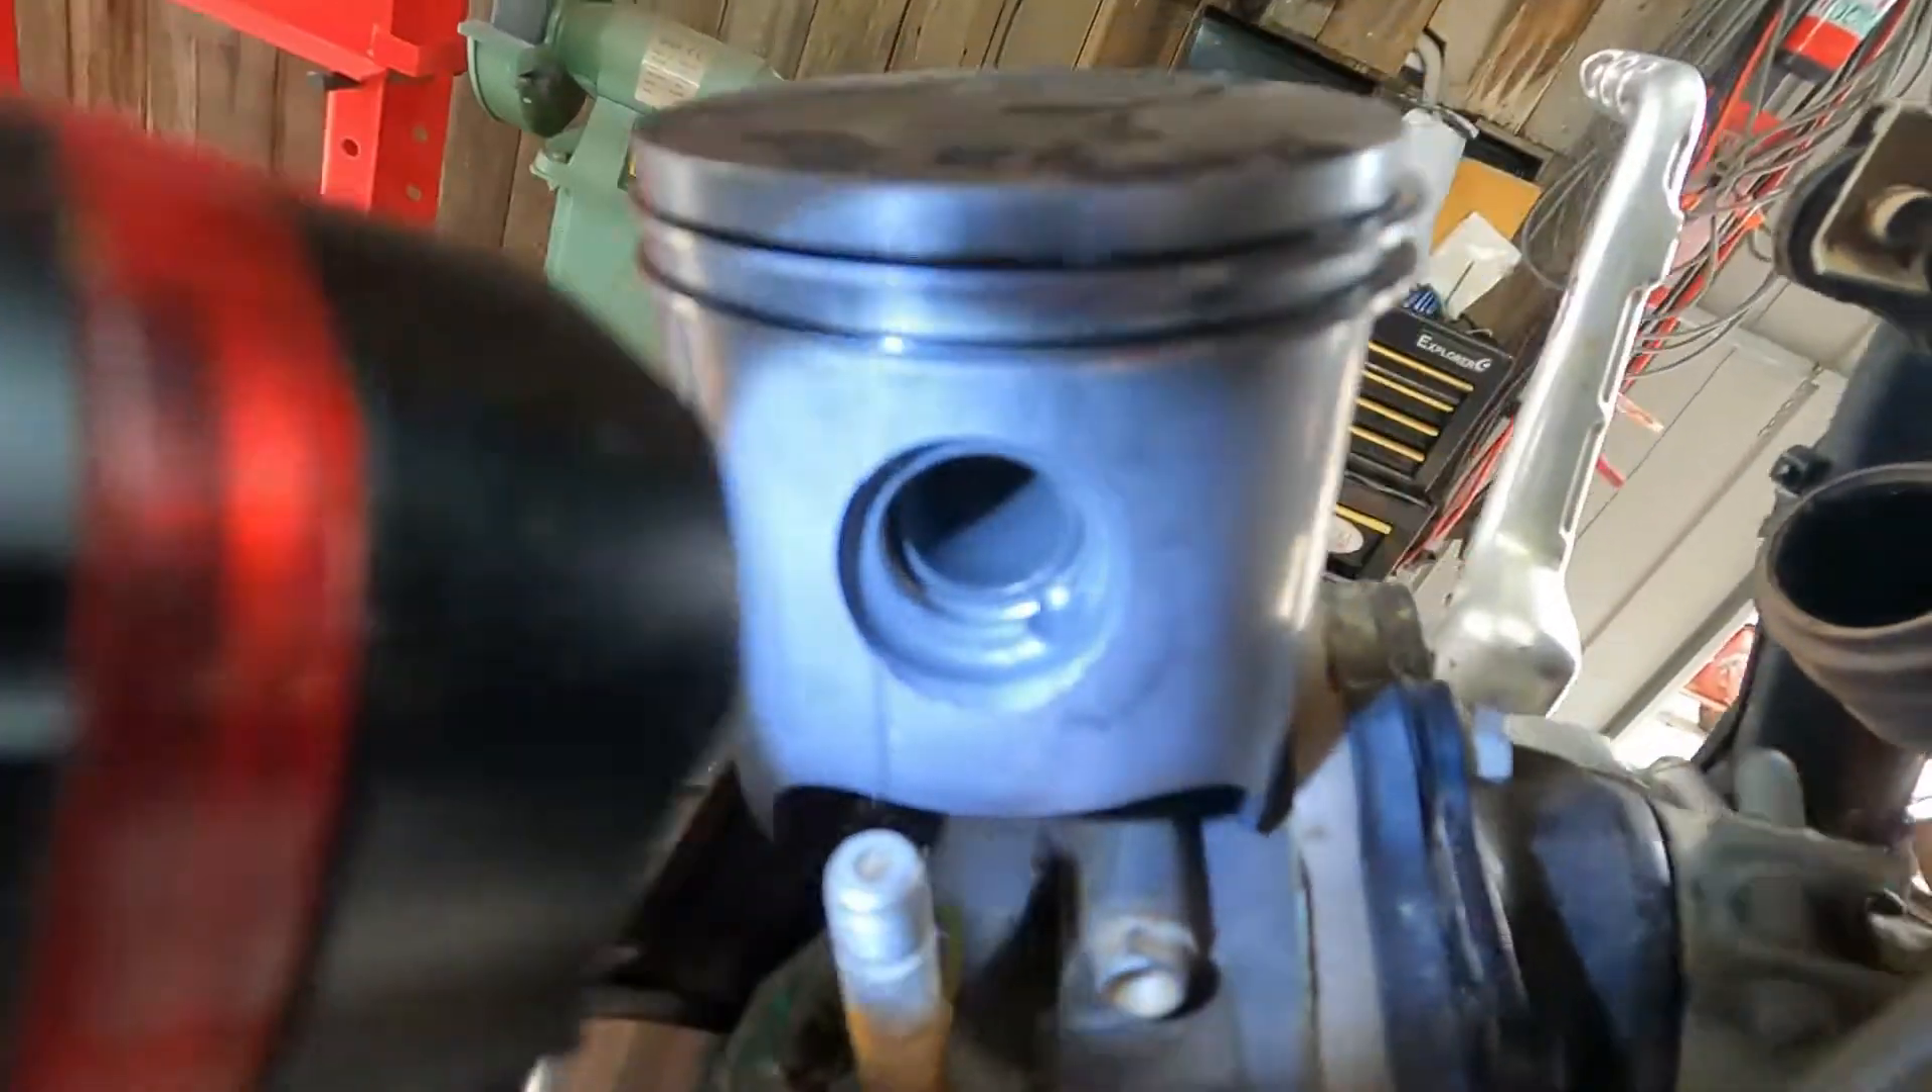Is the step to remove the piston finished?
No.